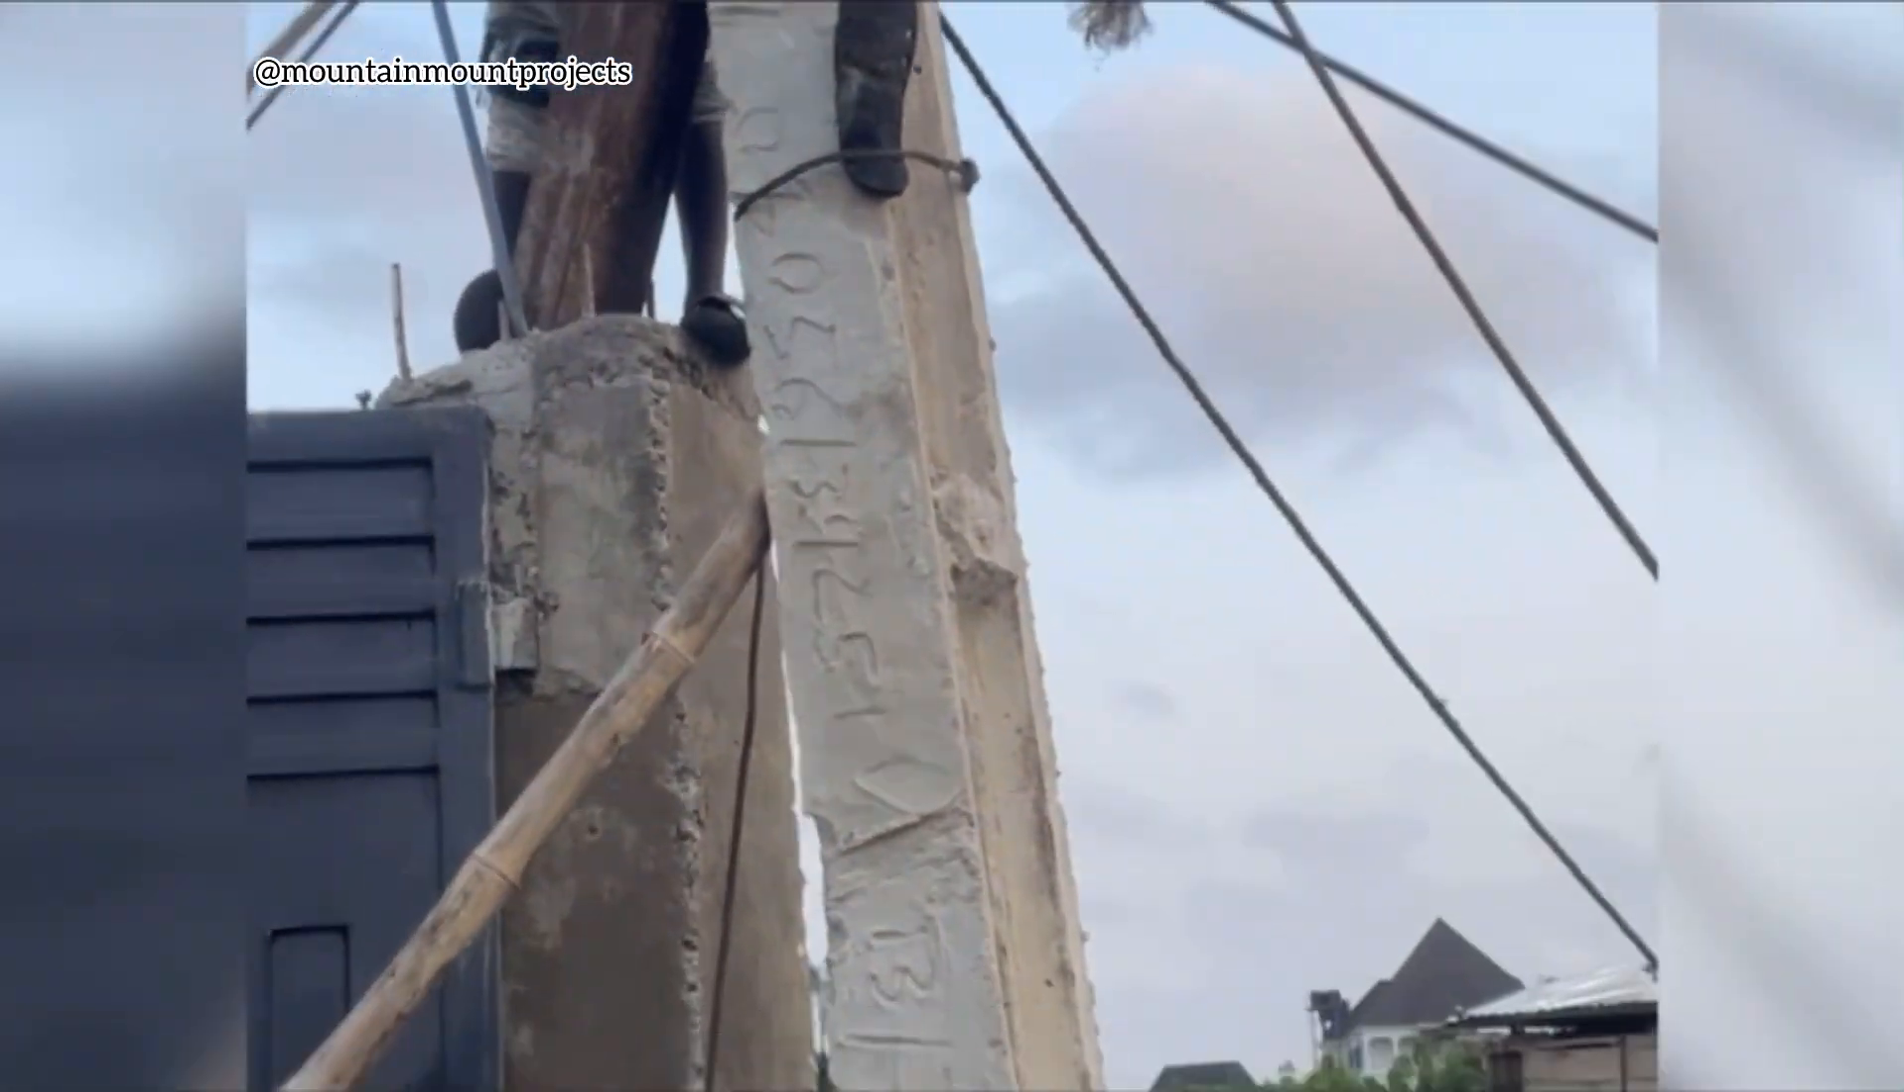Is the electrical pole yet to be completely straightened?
Yes.